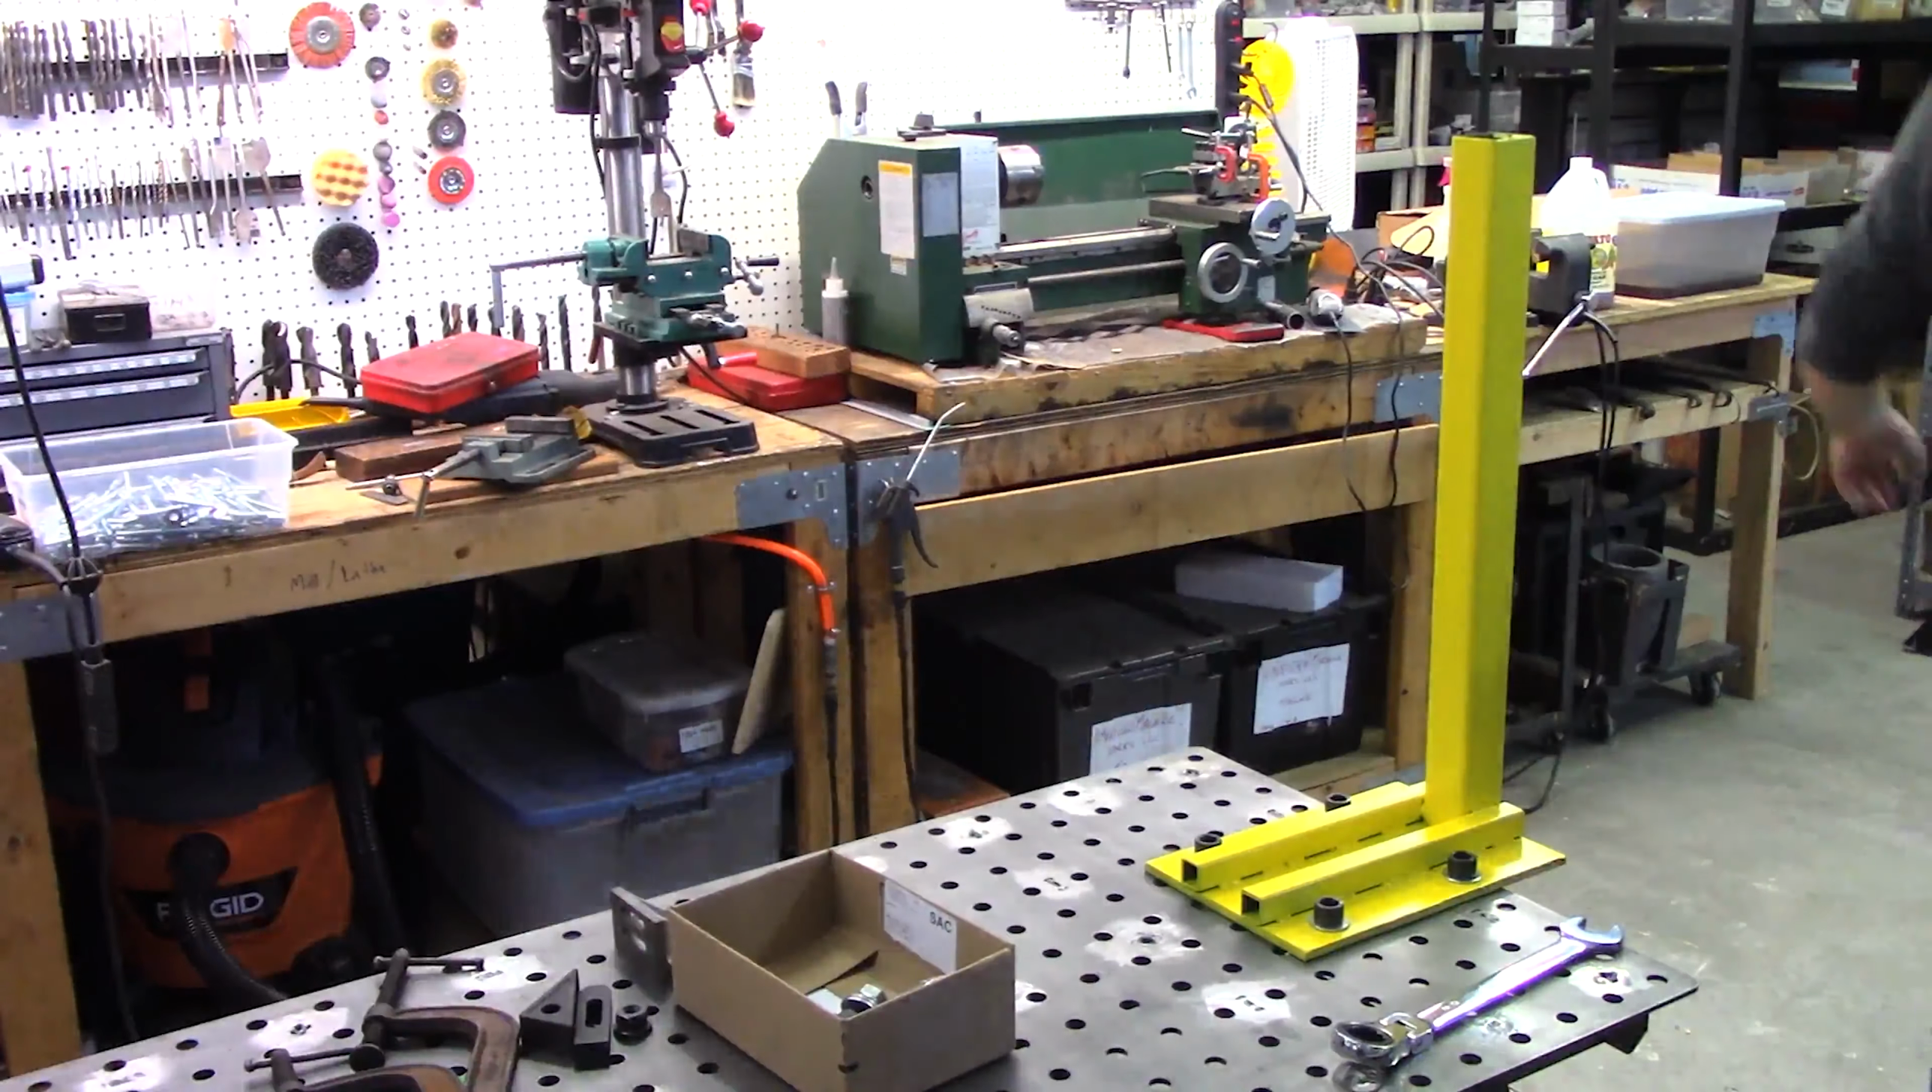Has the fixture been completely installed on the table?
Yes.